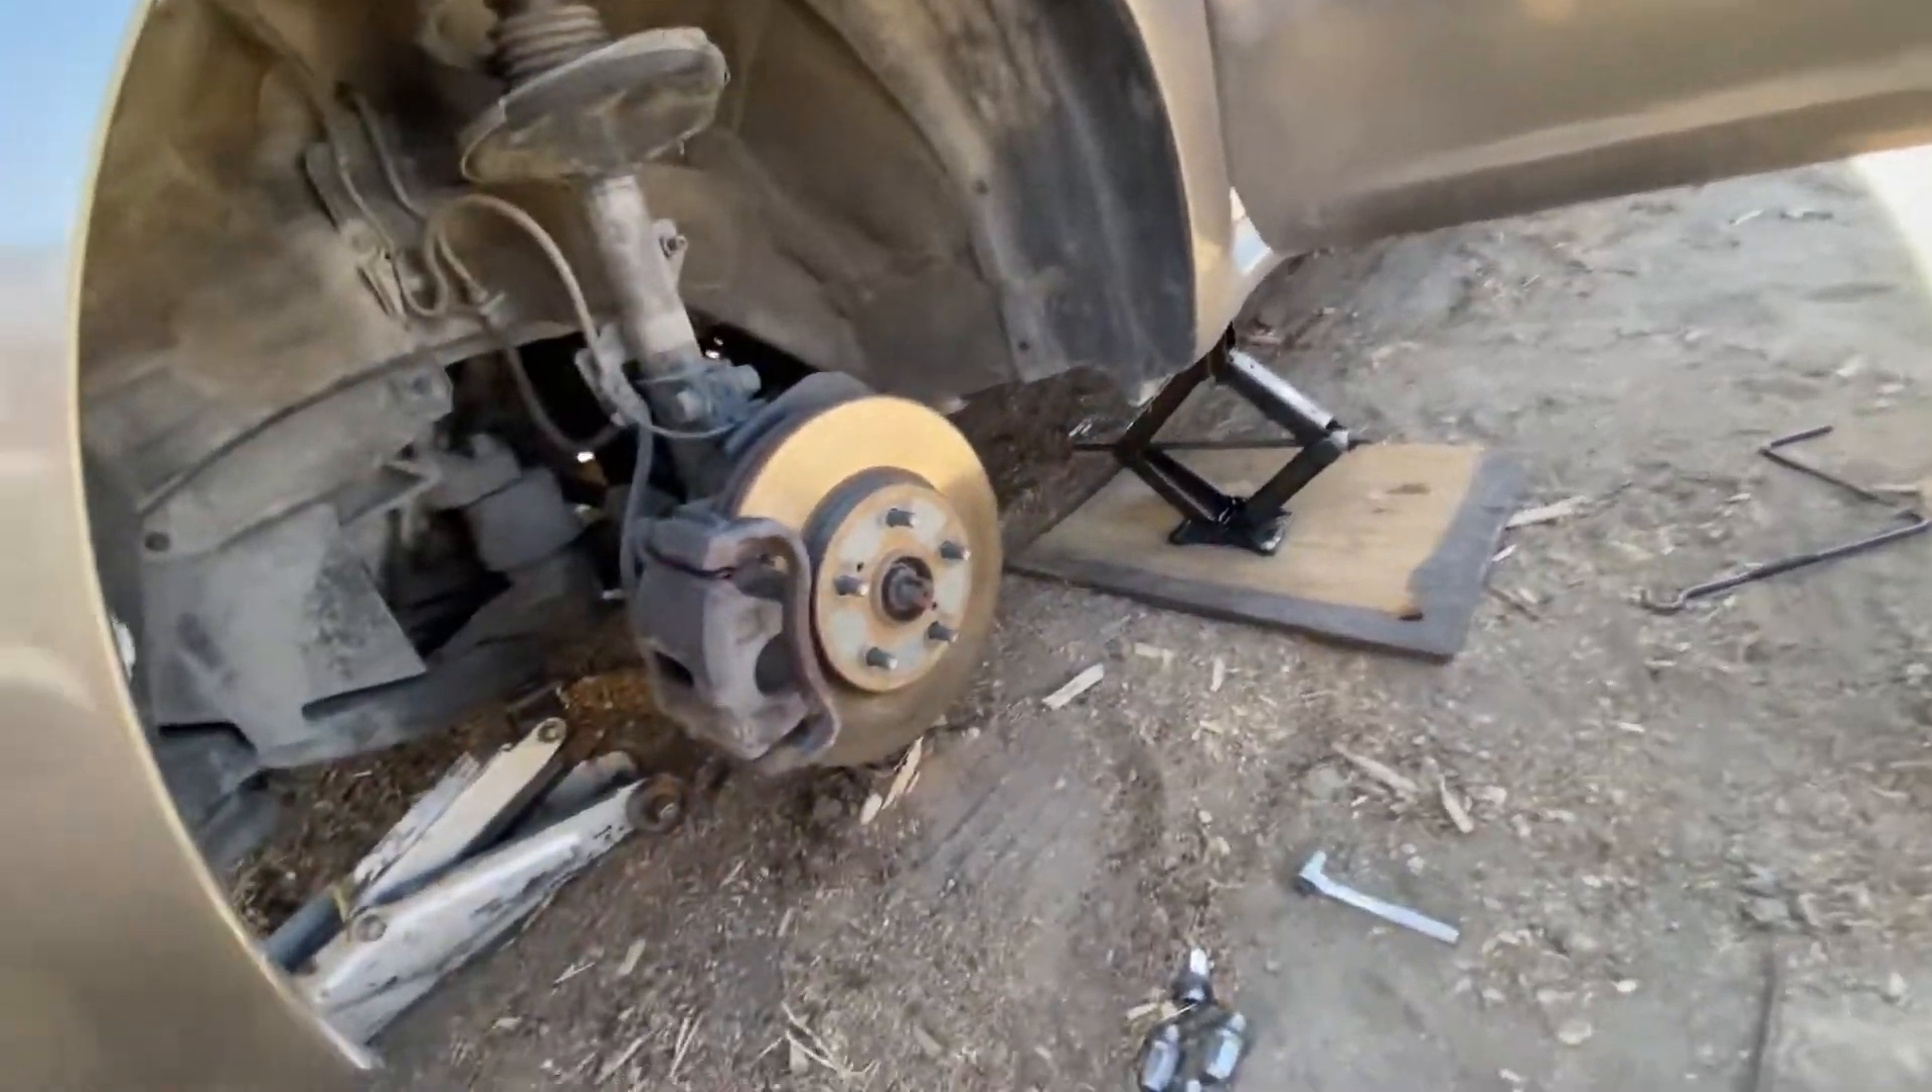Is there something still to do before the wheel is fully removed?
No.